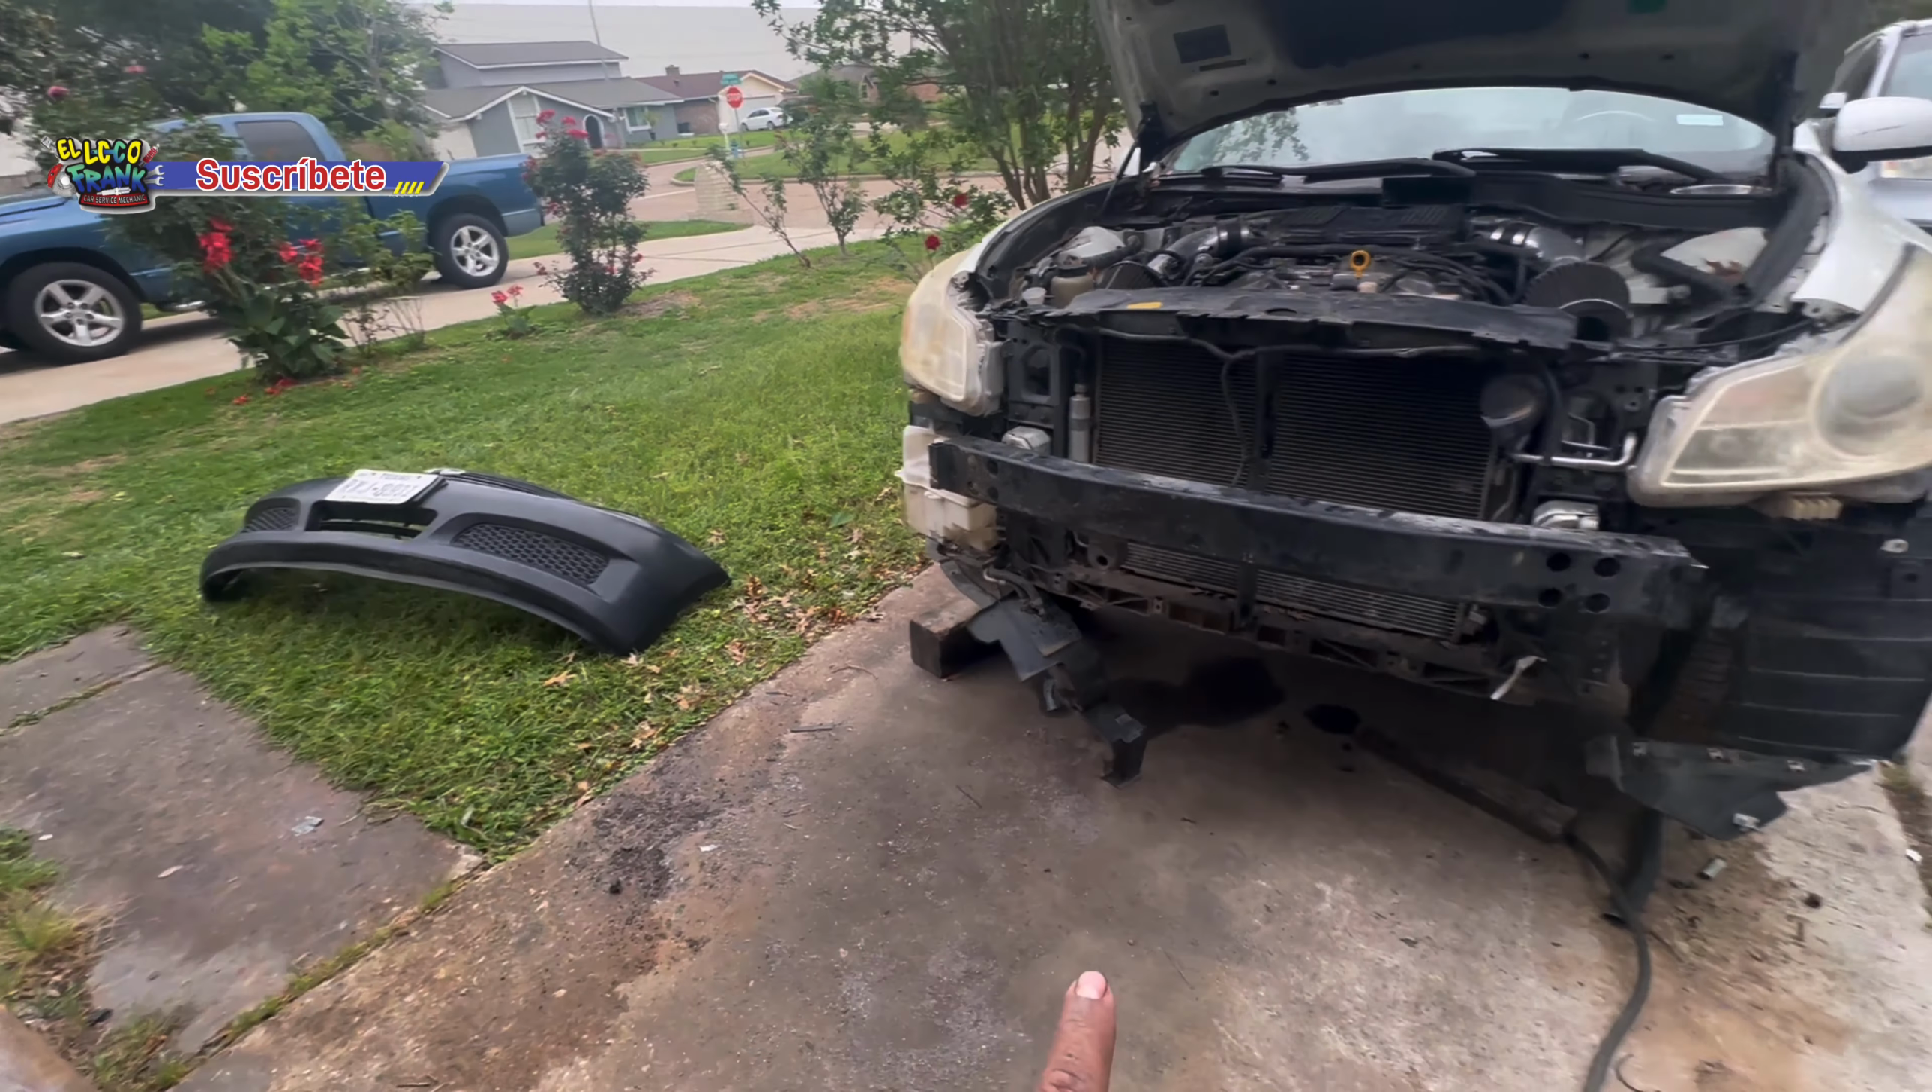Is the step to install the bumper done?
No.